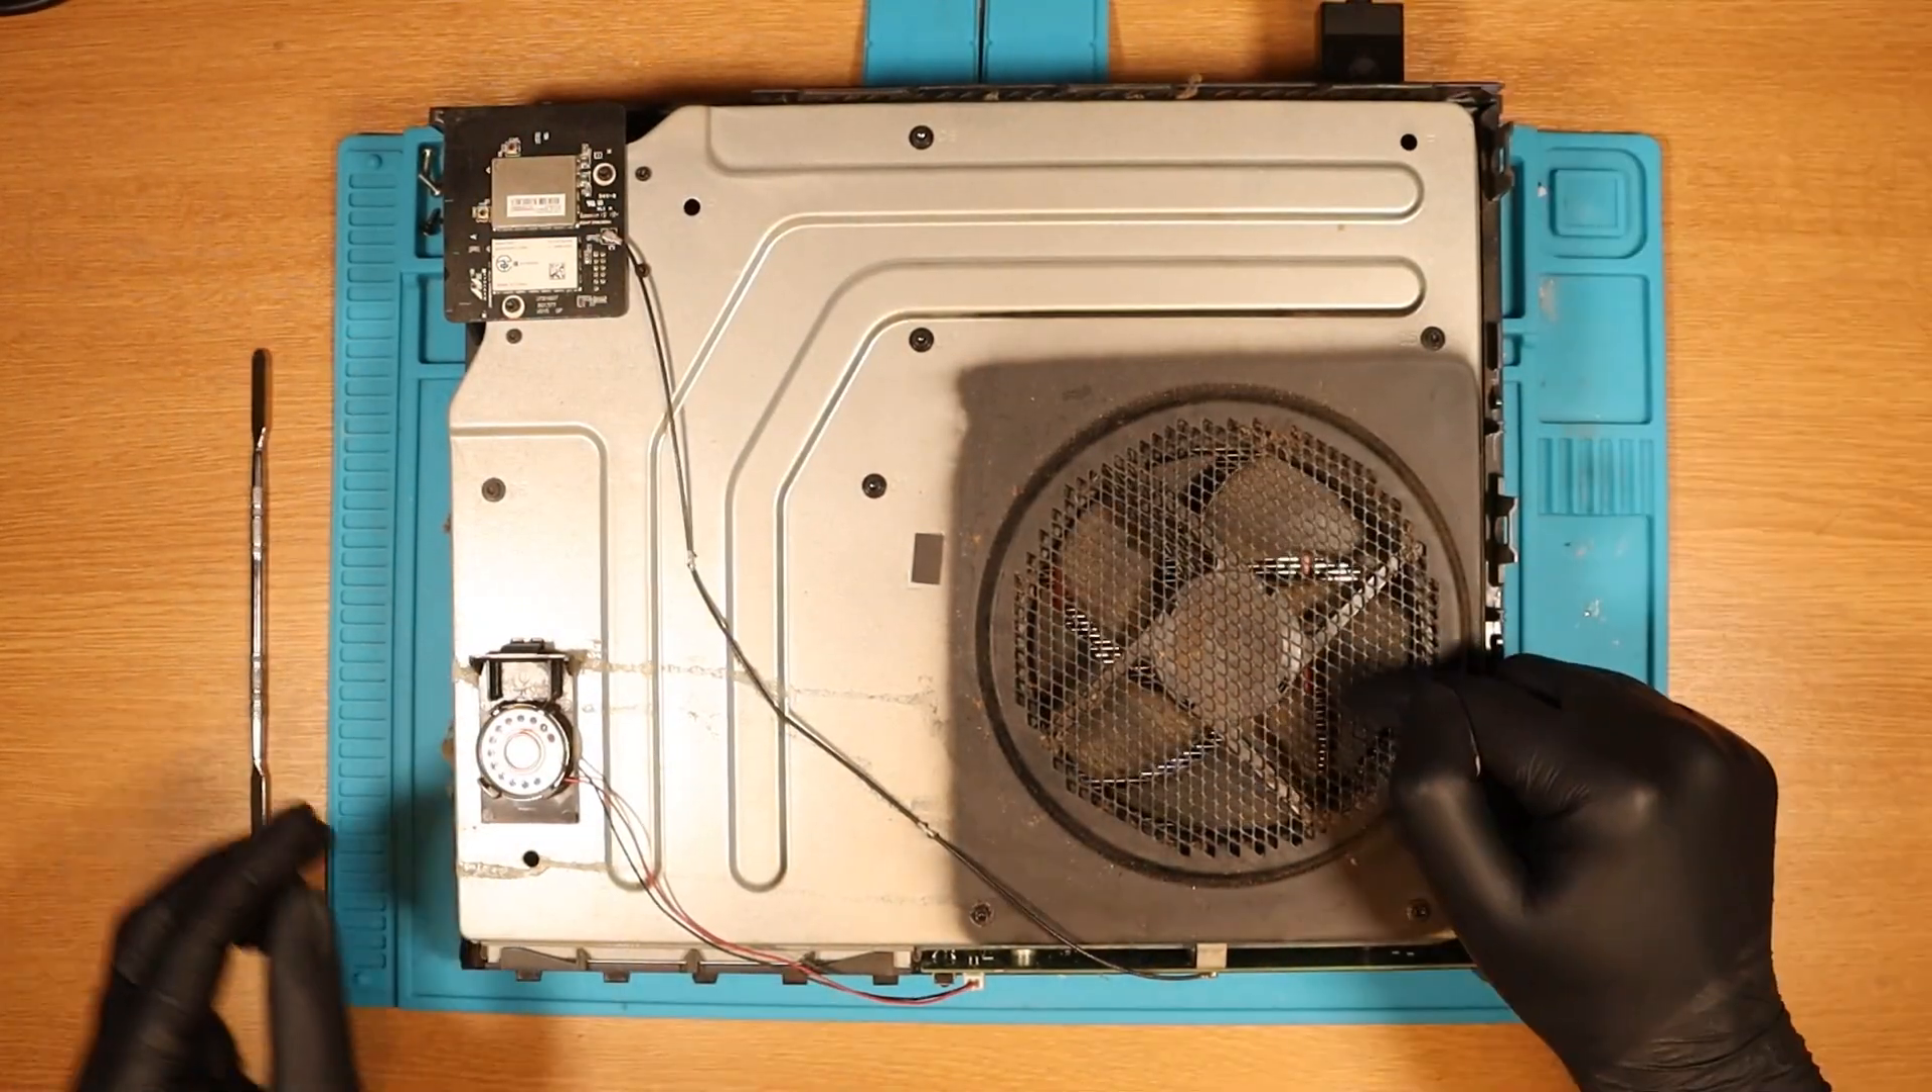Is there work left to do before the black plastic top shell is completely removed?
No.